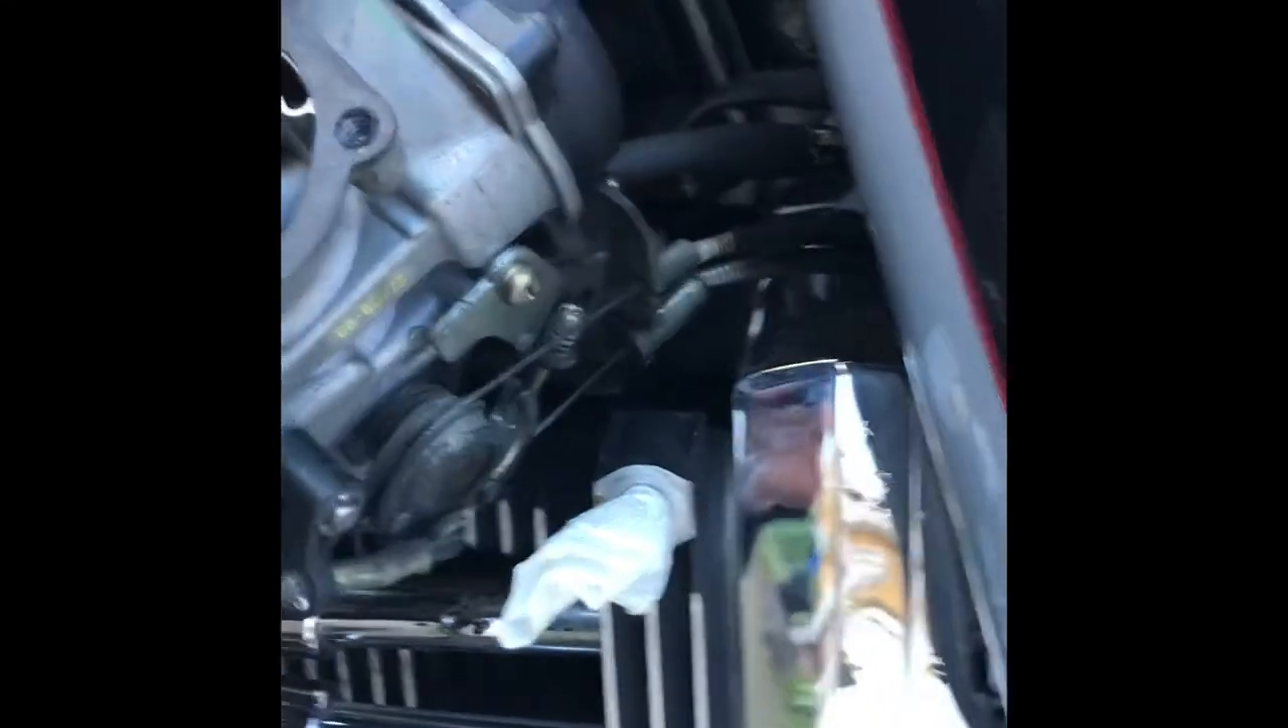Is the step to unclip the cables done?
No.